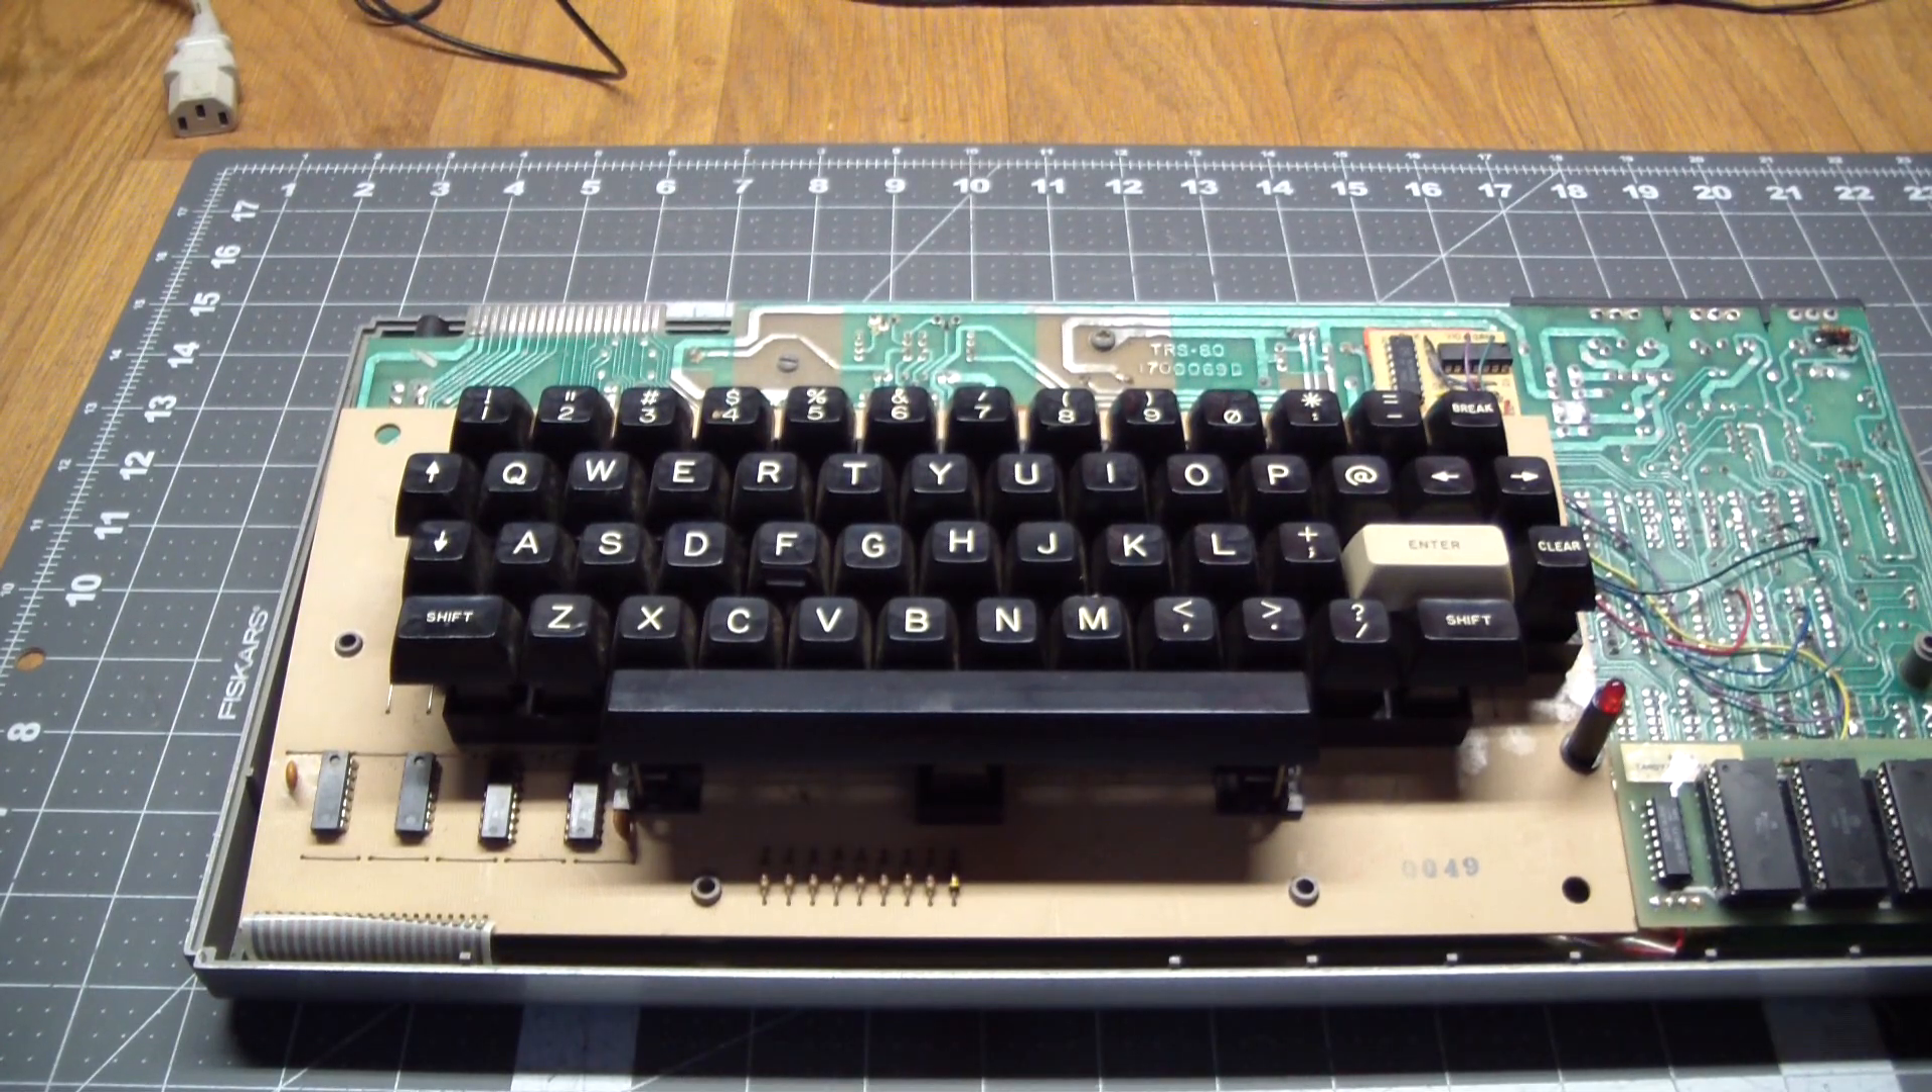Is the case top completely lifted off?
Yes.